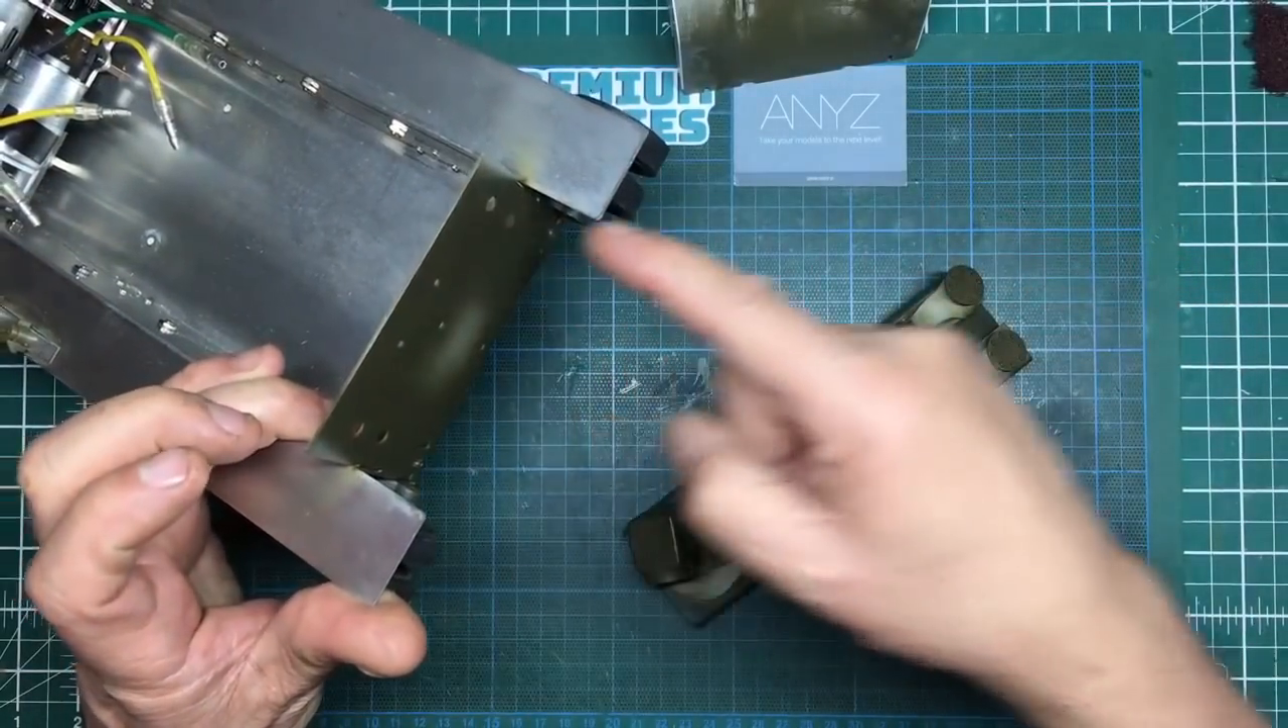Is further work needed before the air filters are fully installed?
Yes.